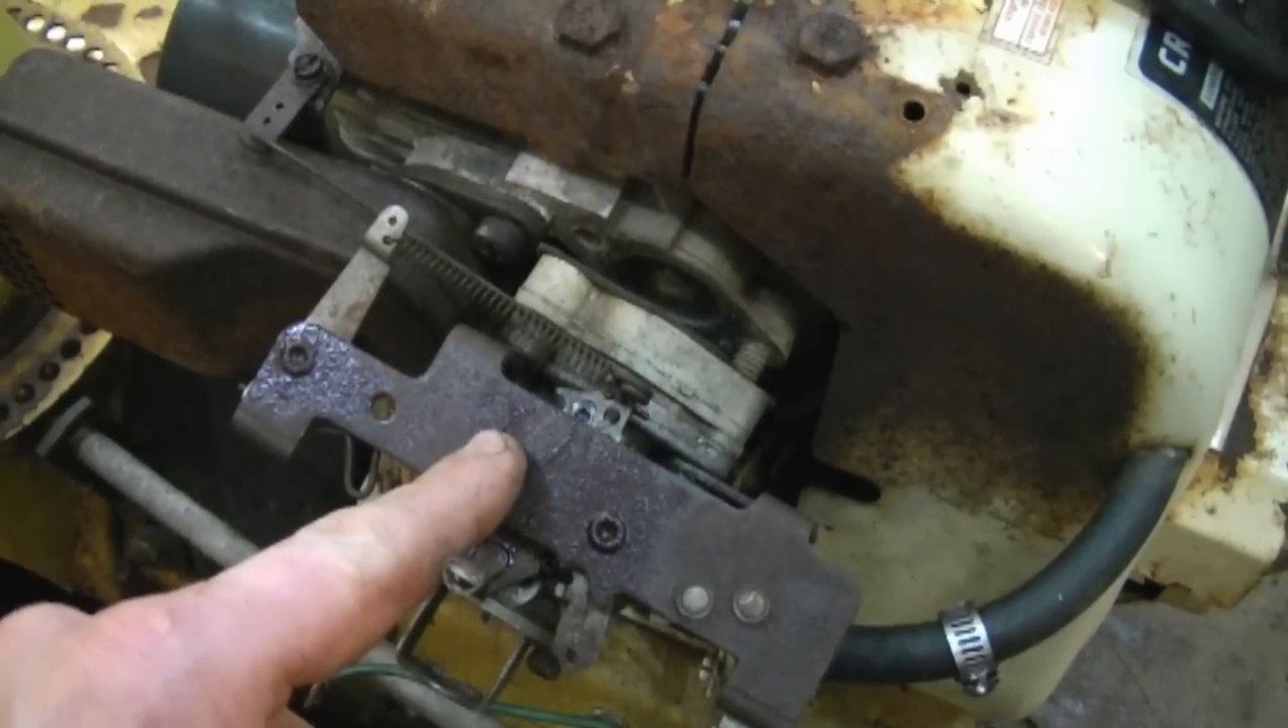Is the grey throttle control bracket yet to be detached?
Yes.